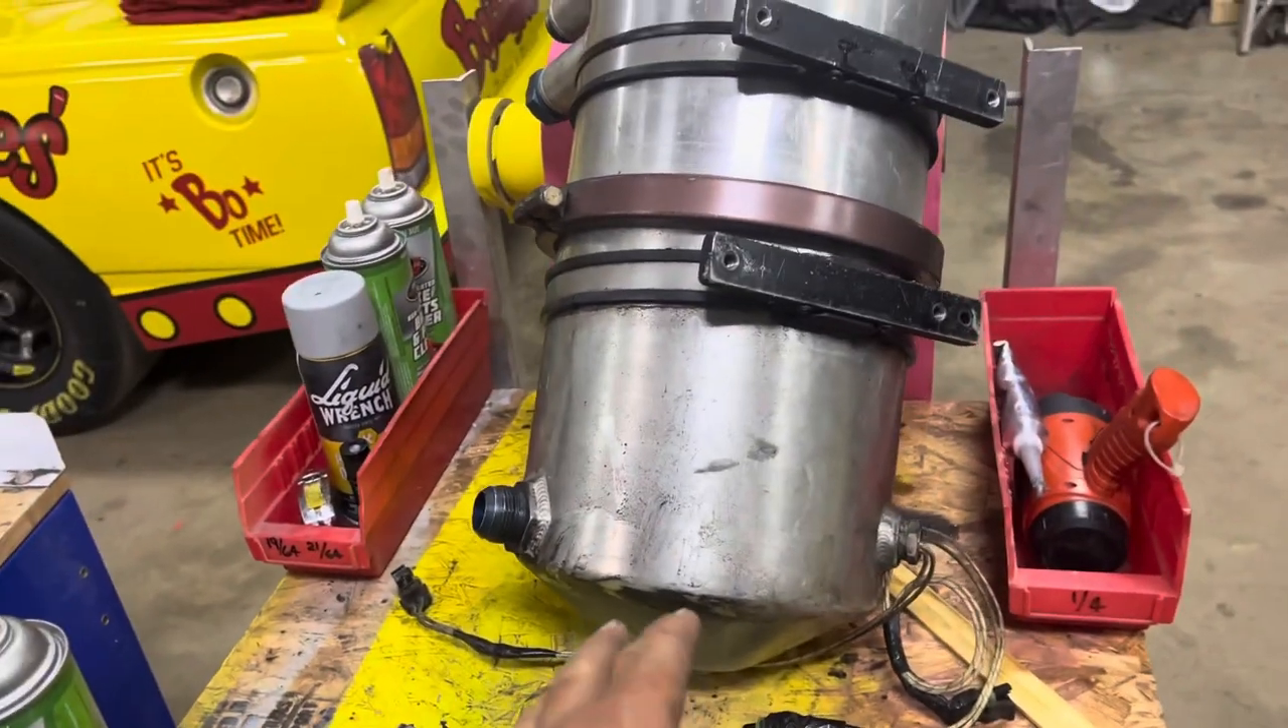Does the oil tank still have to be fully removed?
No.